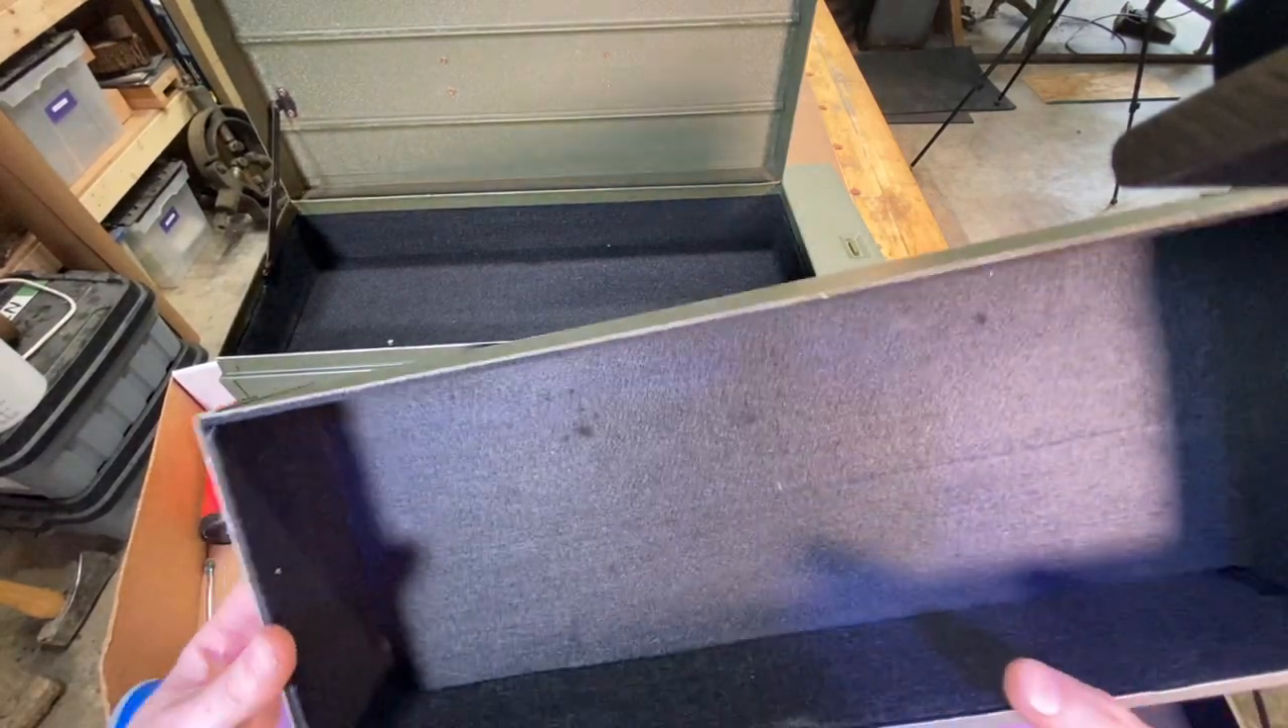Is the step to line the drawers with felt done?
Yes.